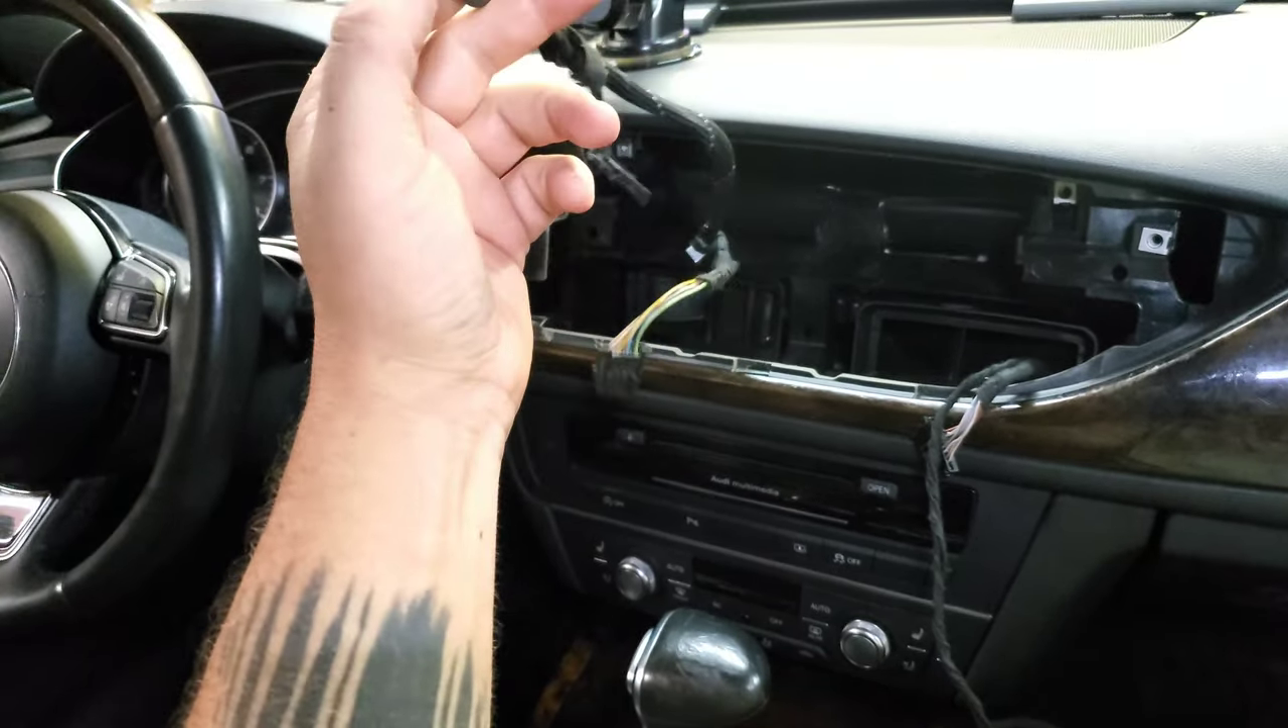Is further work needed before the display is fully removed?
No.